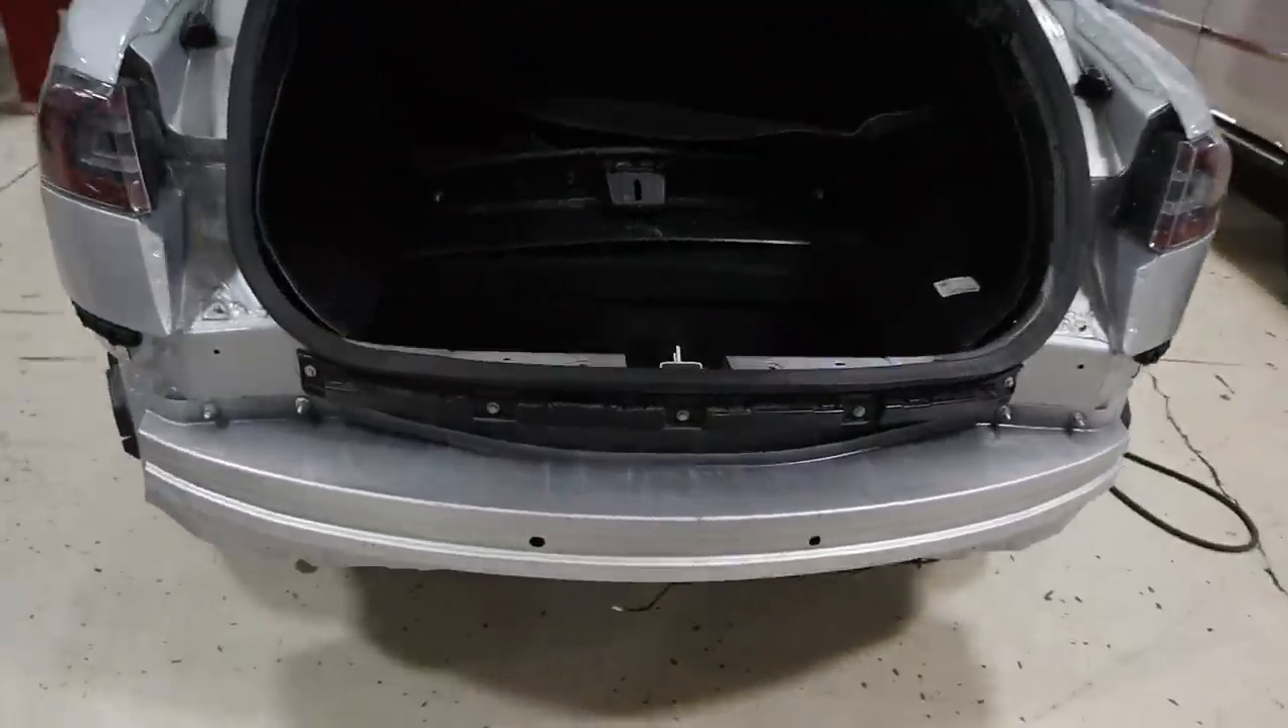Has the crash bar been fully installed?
Yes.